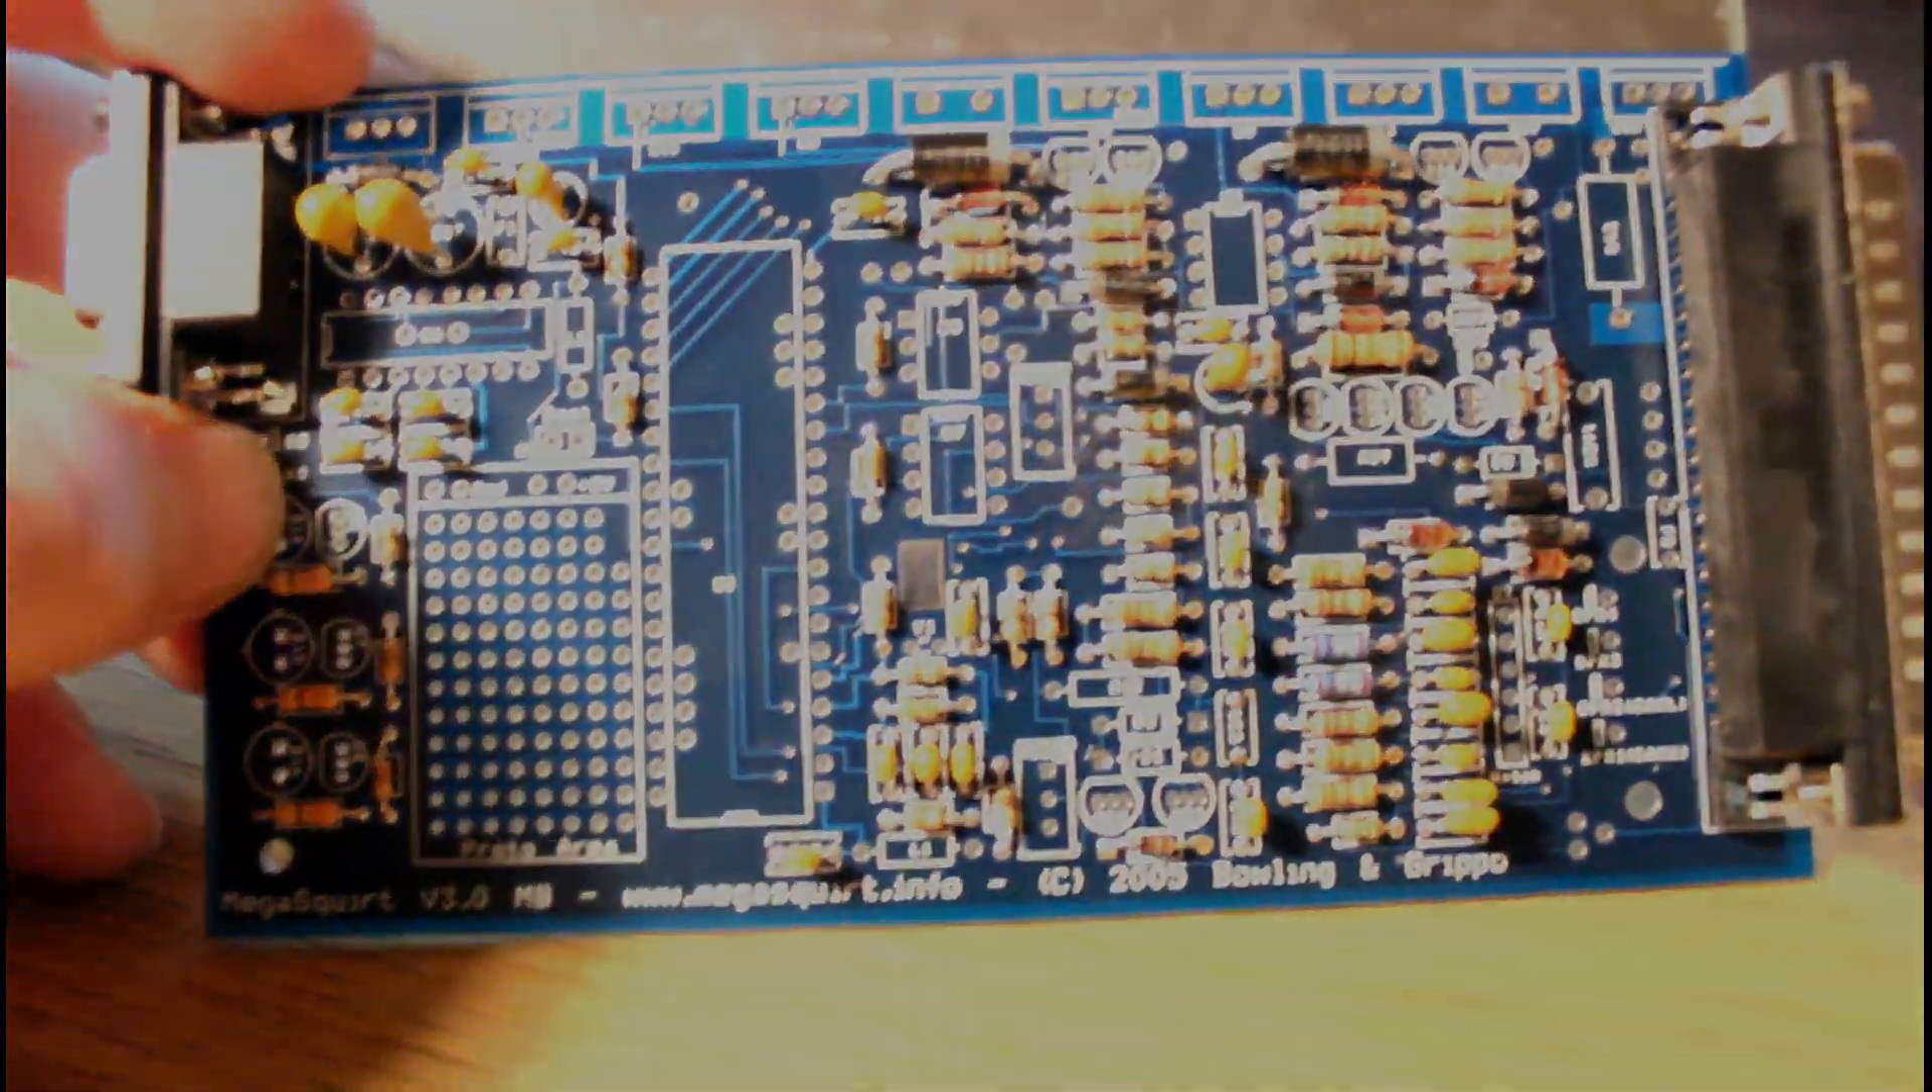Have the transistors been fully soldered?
No.